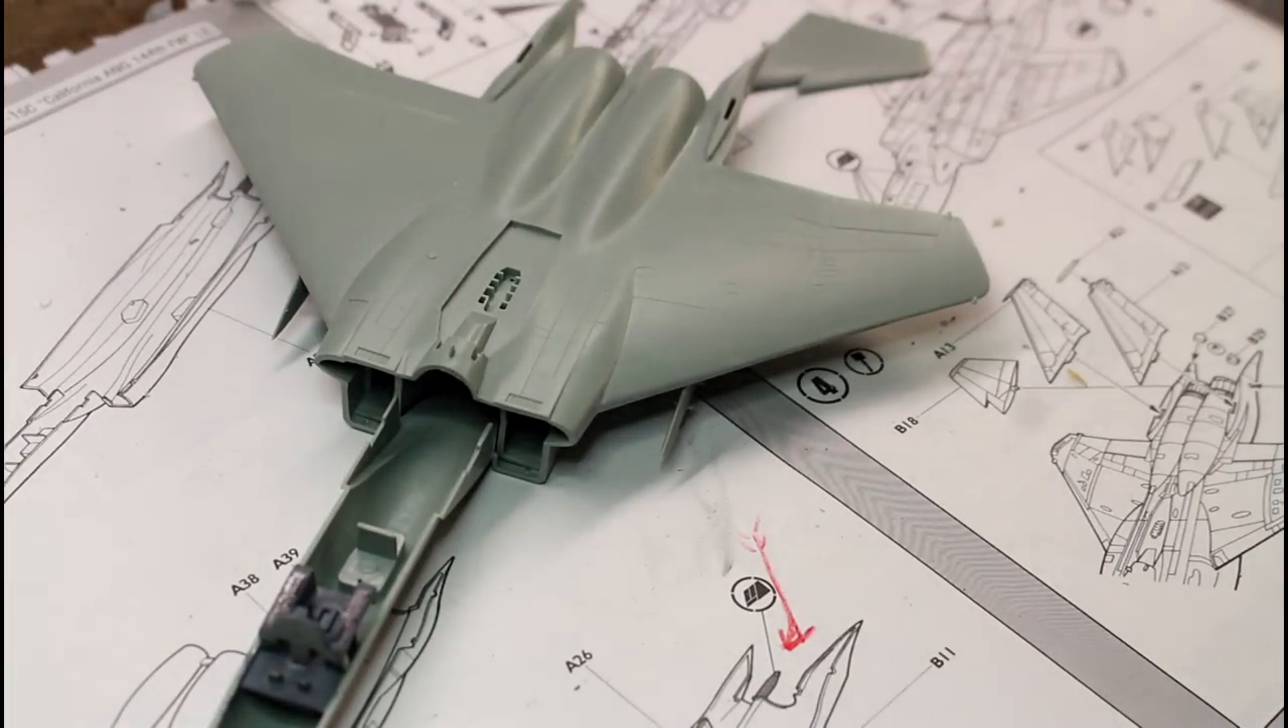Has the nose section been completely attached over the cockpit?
No.